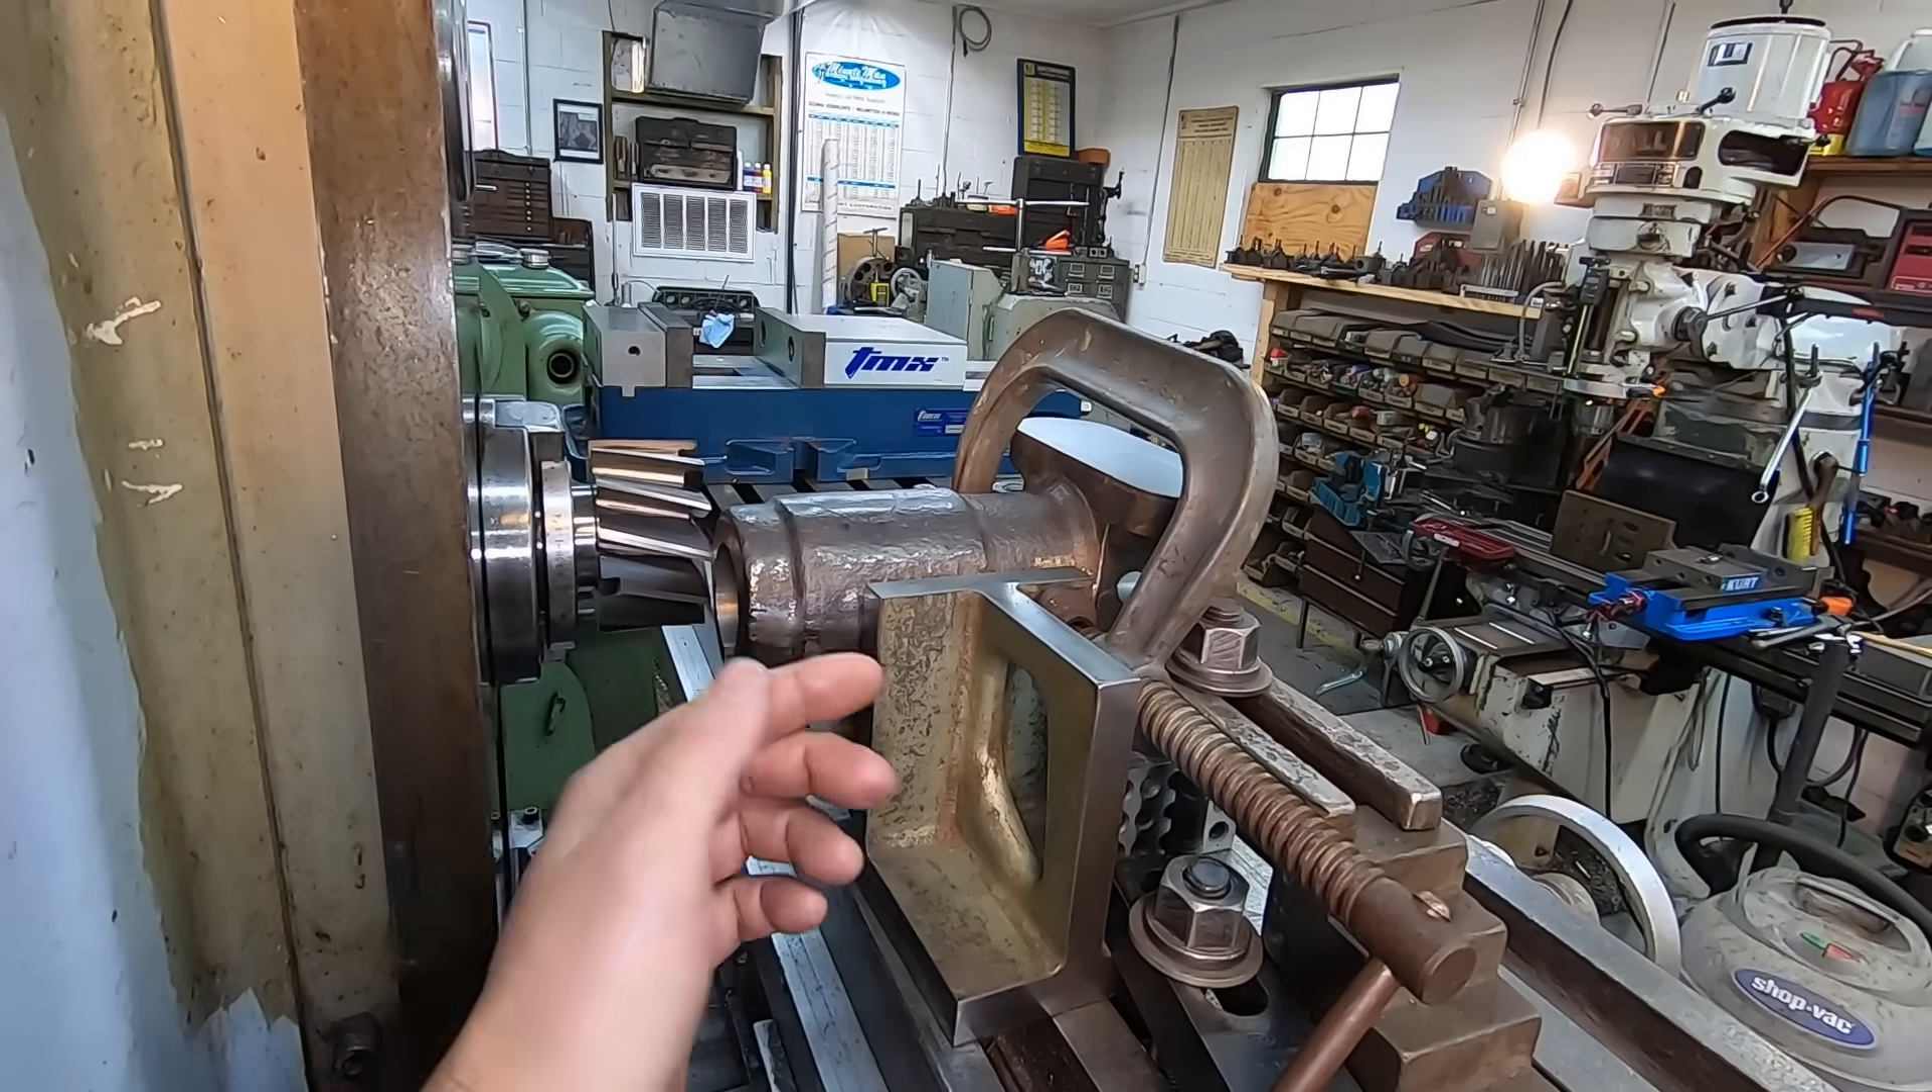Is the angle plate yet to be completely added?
No.